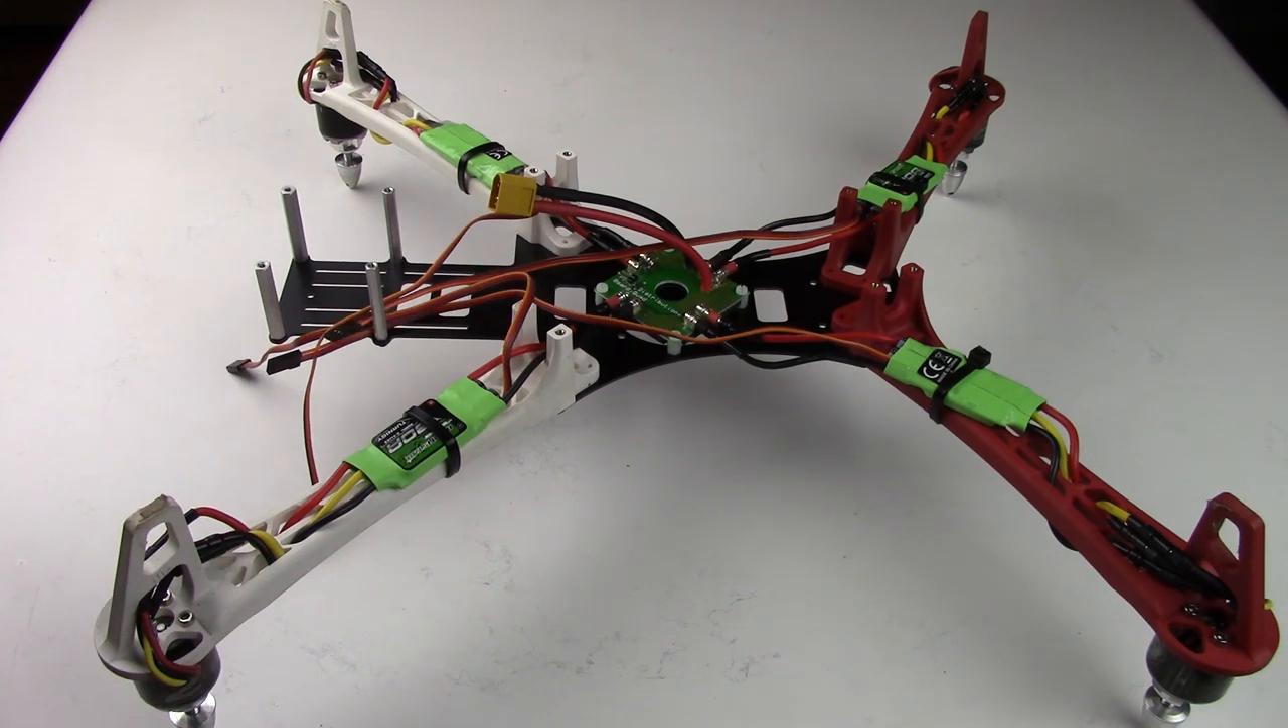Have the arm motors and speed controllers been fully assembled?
Yes.